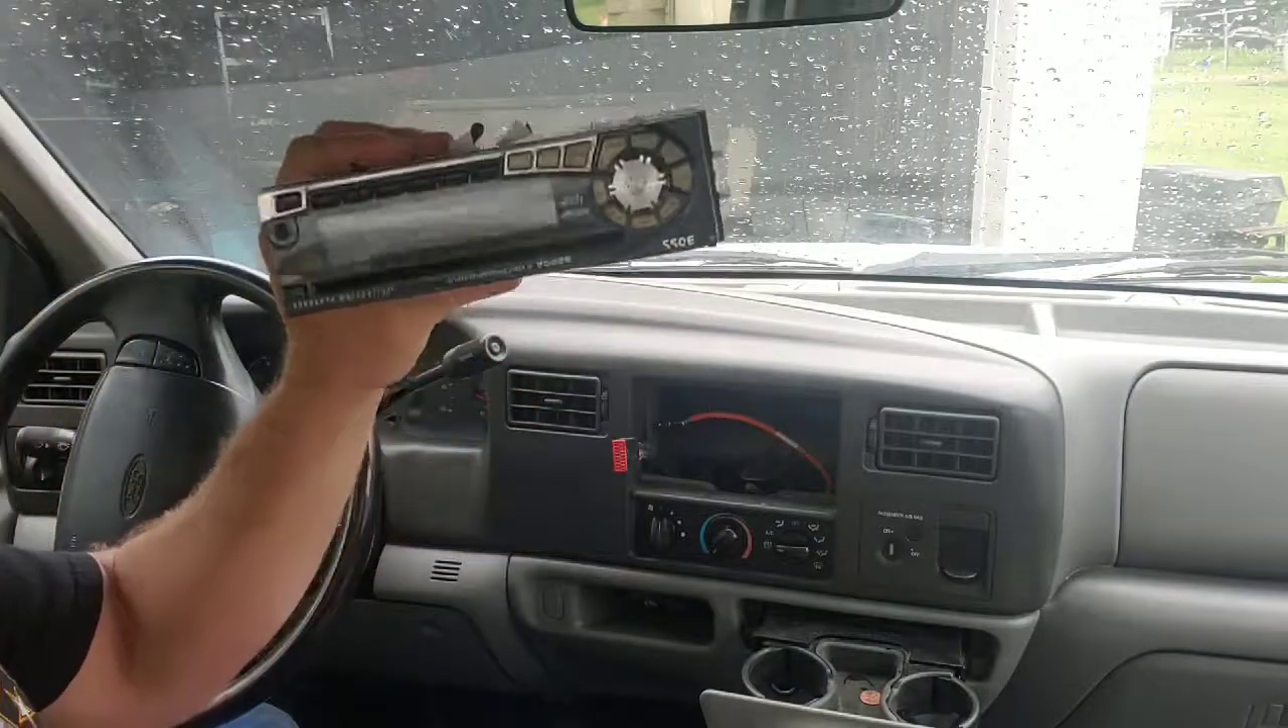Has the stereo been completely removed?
Yes.